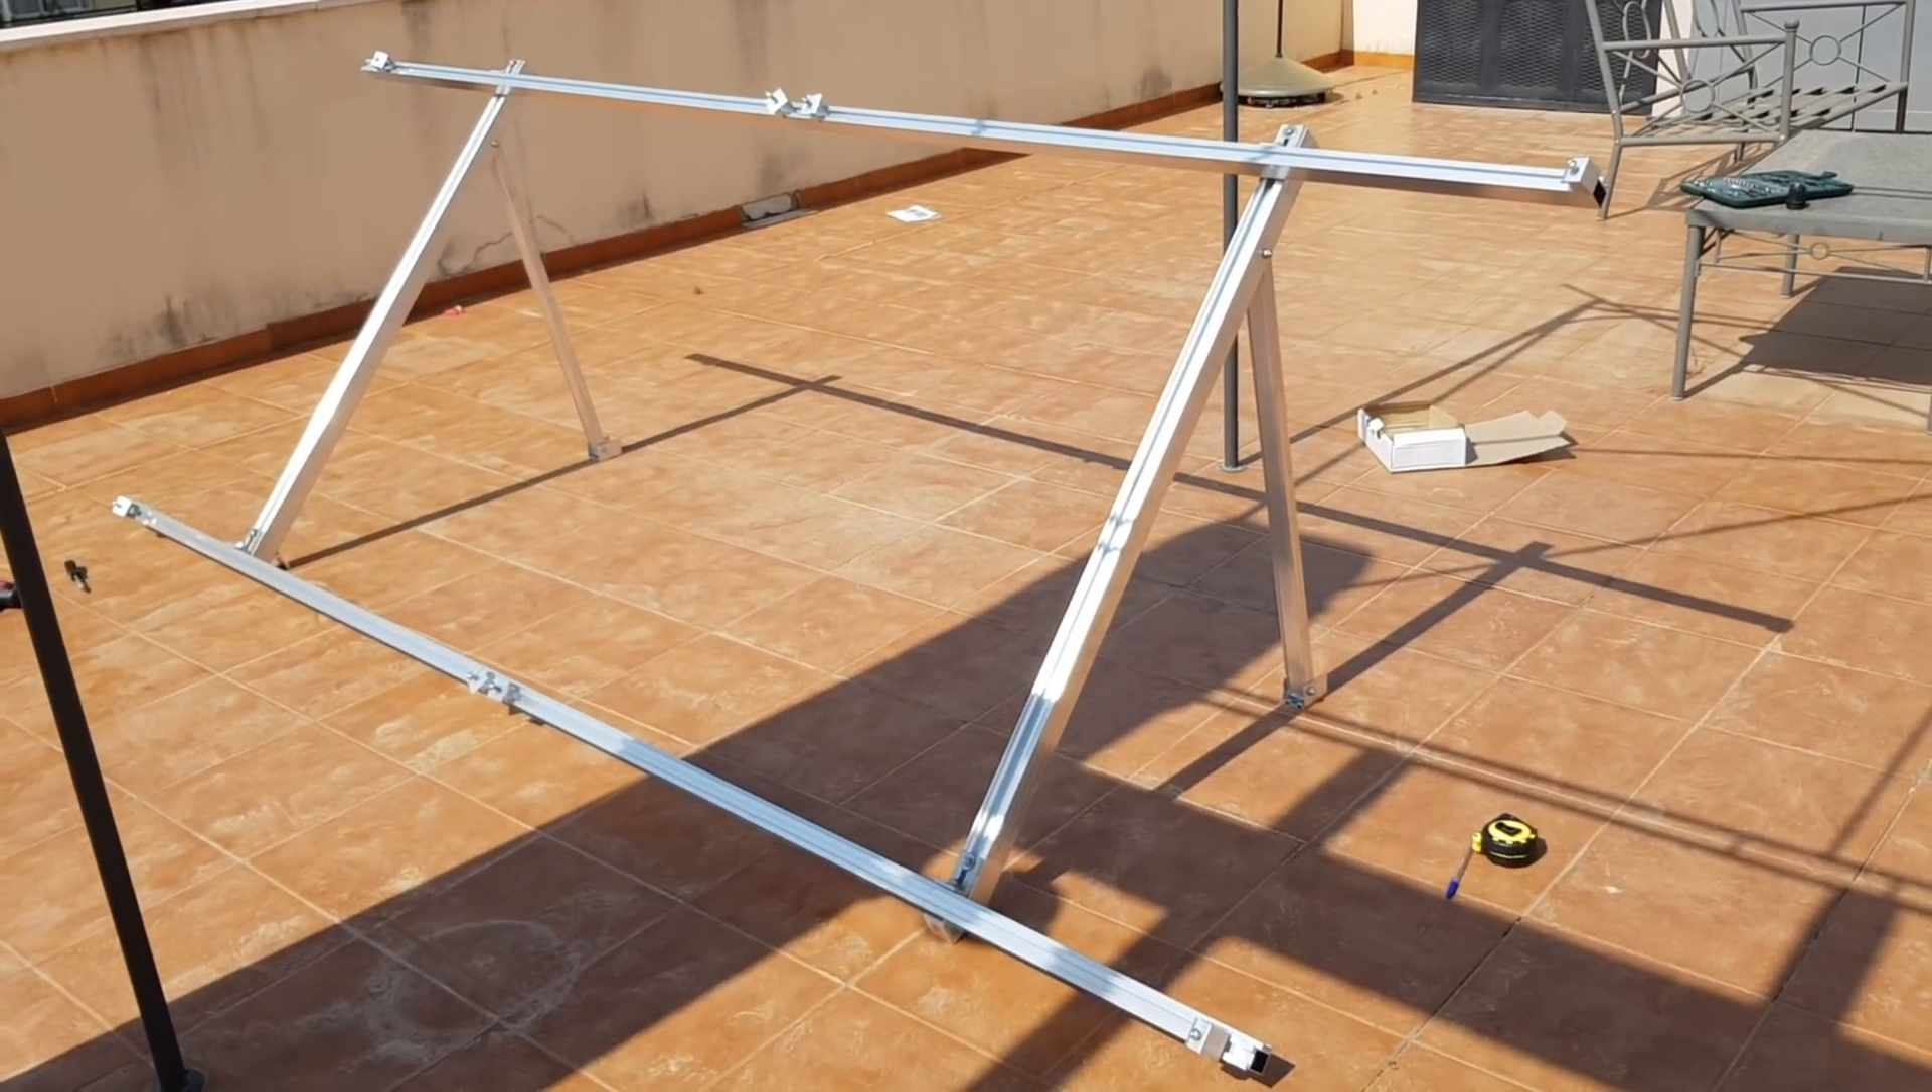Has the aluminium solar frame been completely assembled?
Yes.